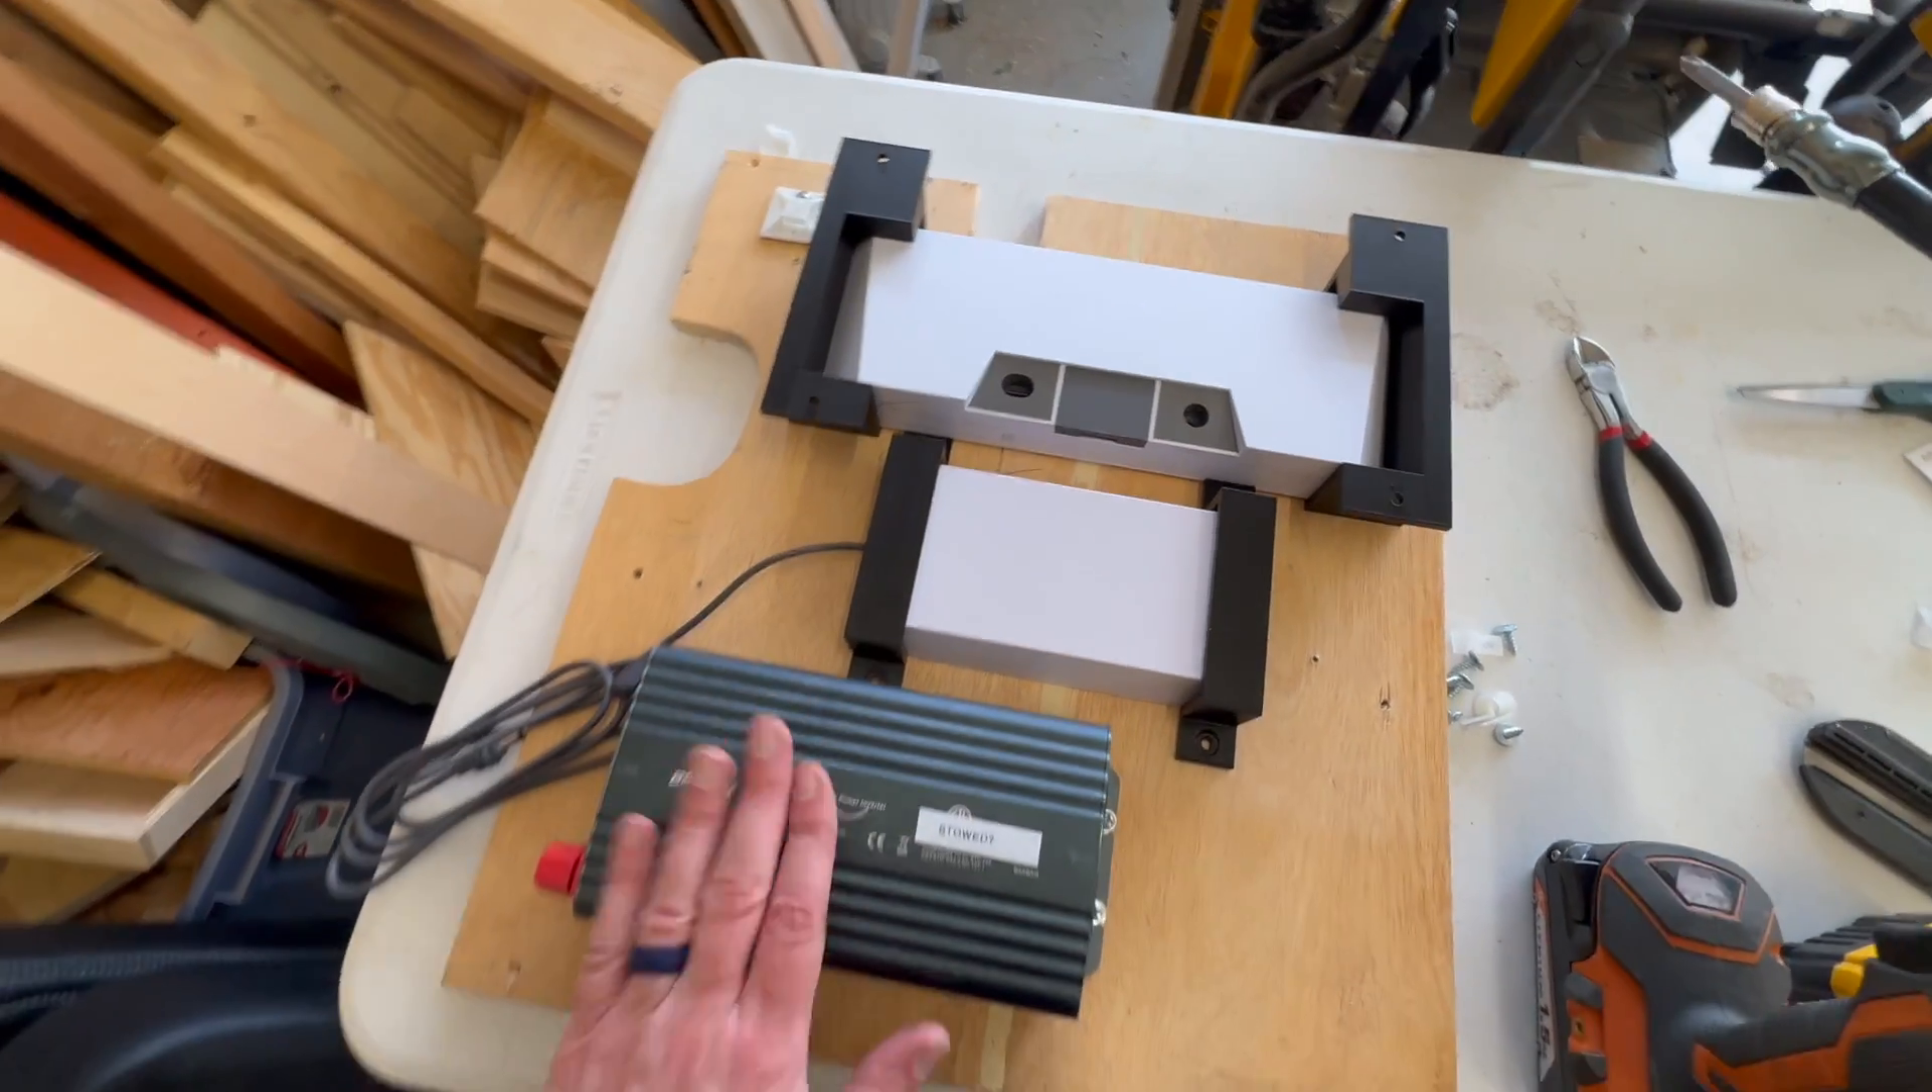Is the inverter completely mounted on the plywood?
No.